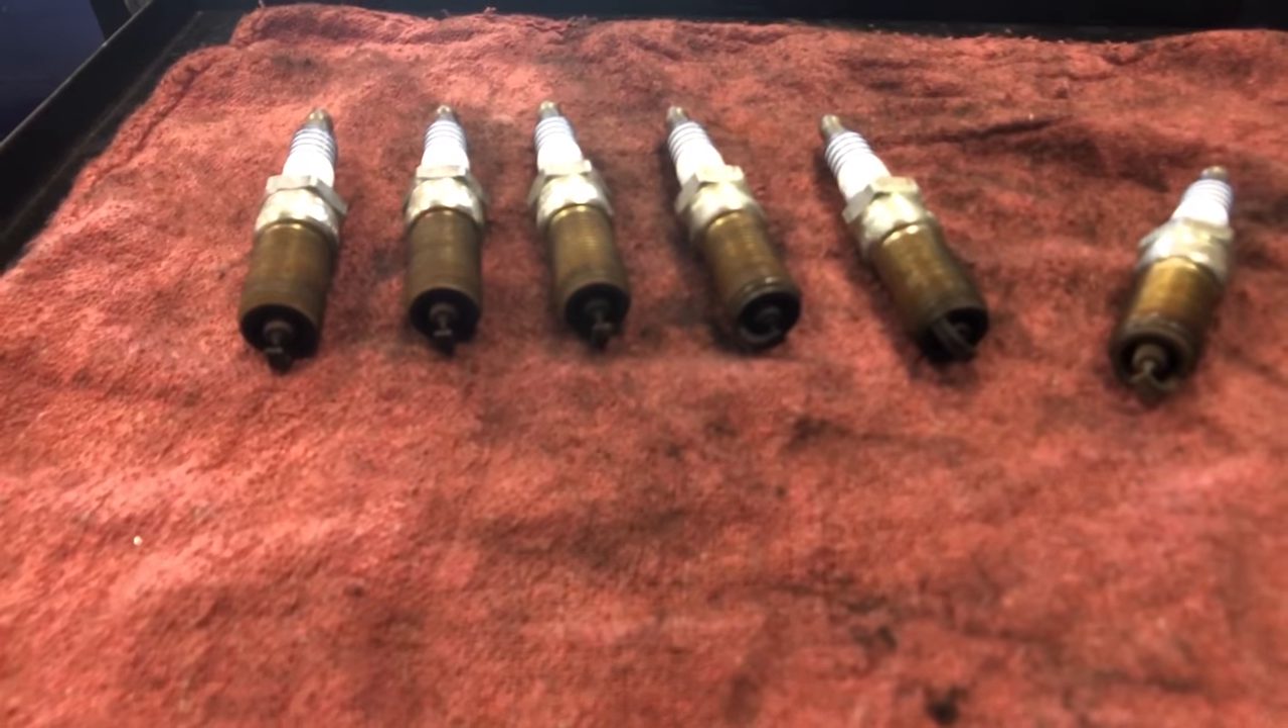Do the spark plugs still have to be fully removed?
No.